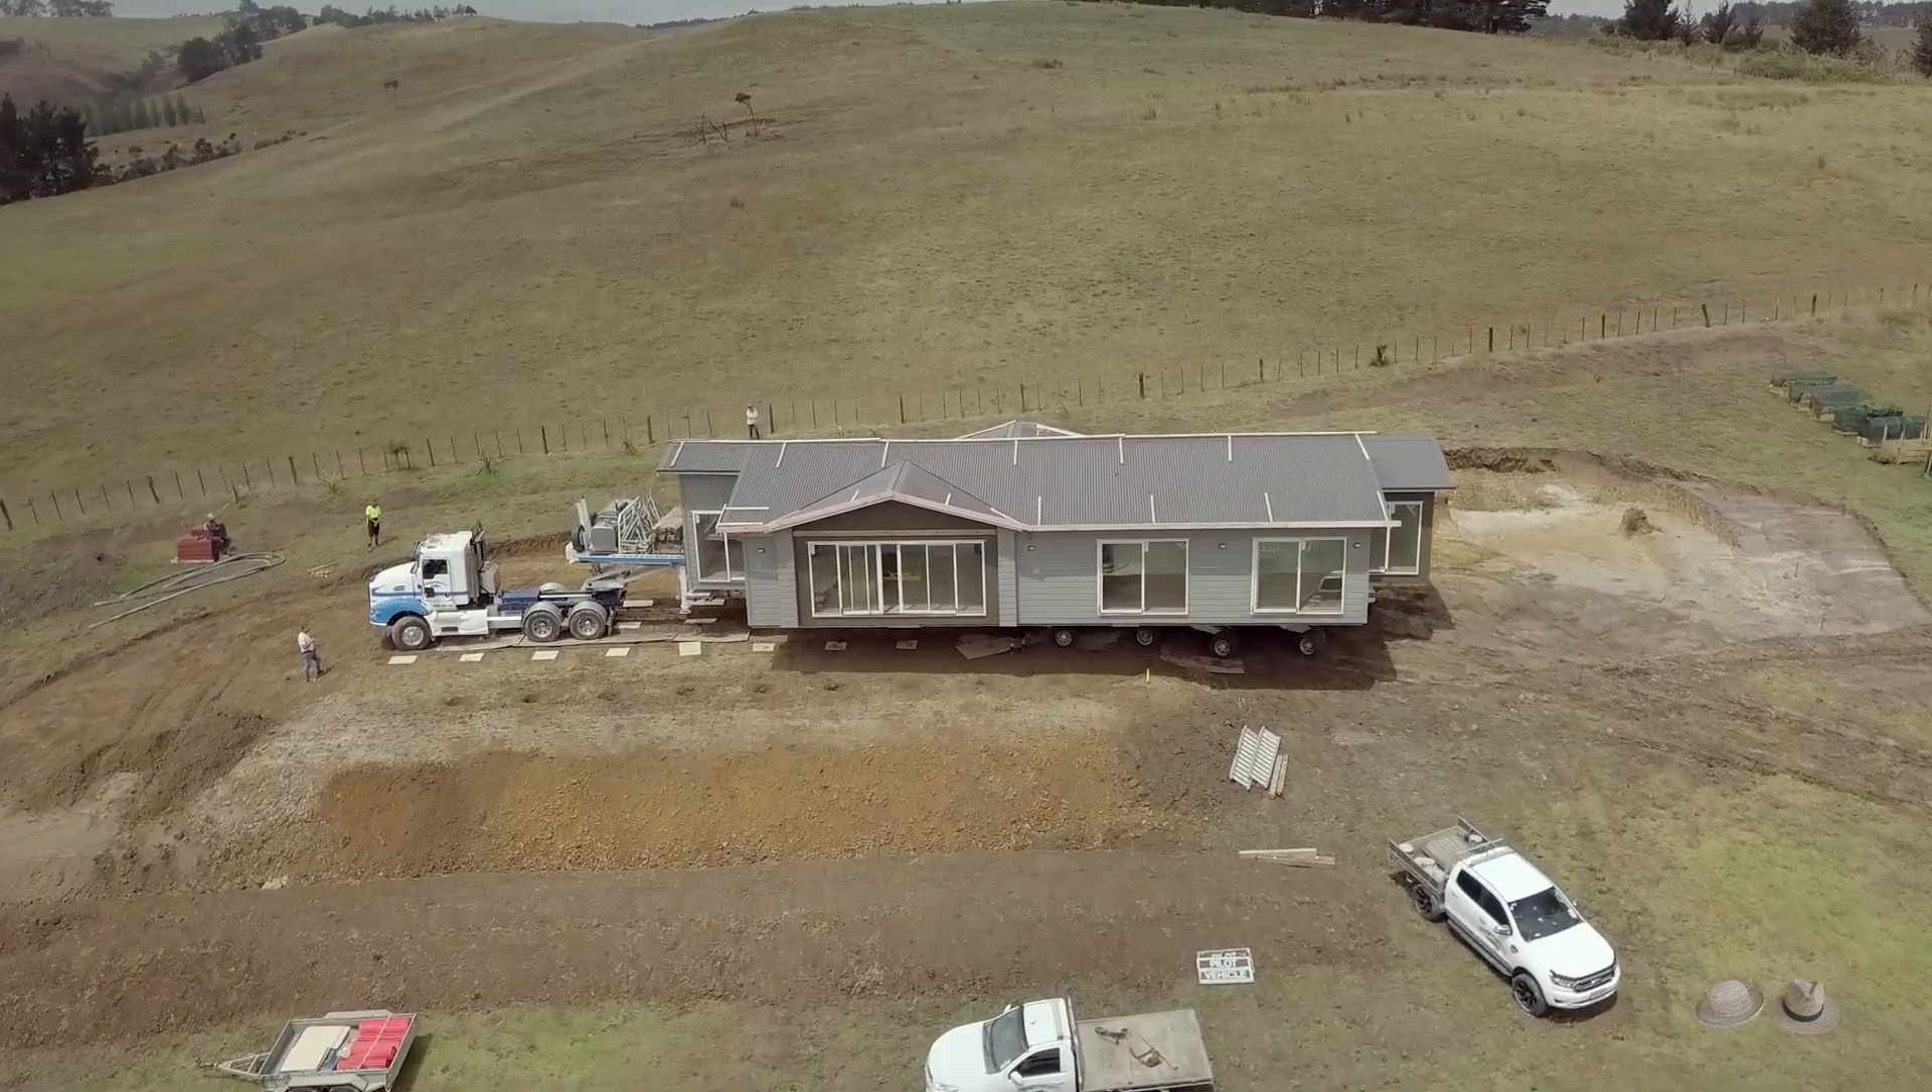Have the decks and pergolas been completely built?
No.